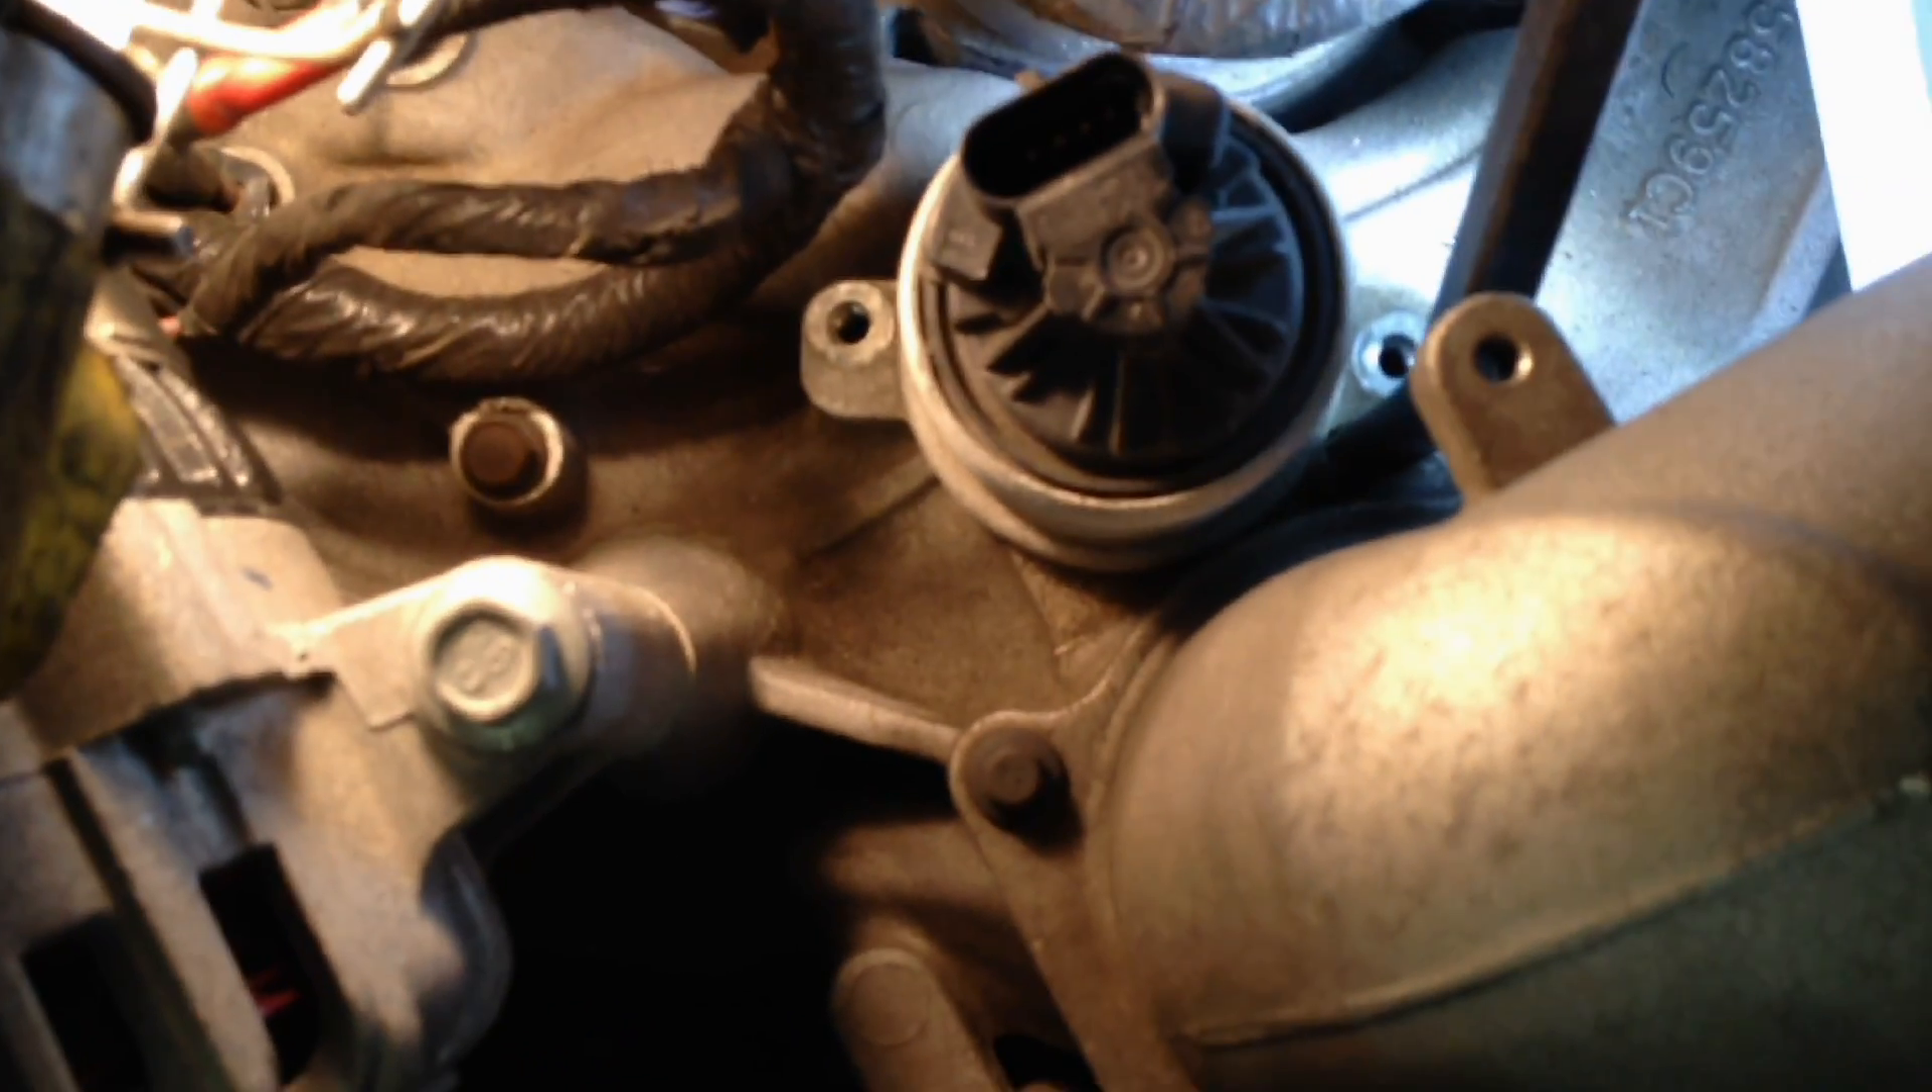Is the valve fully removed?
No.